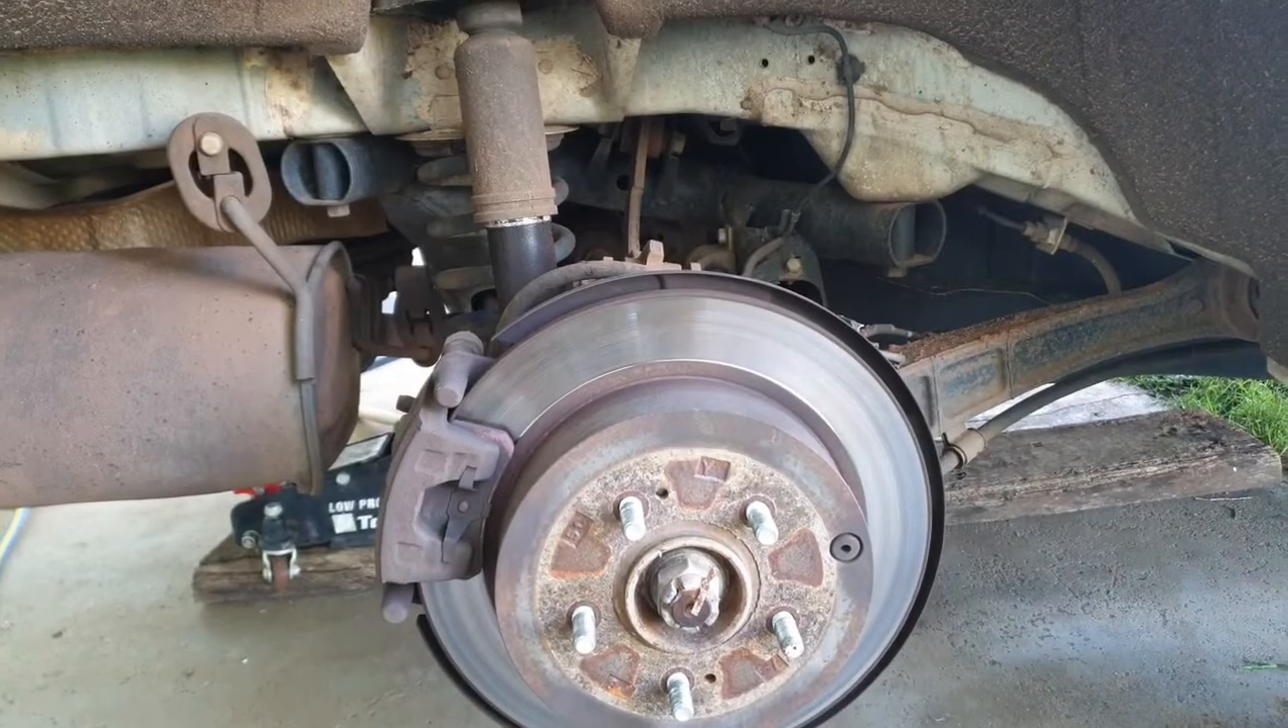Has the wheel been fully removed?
Yes.